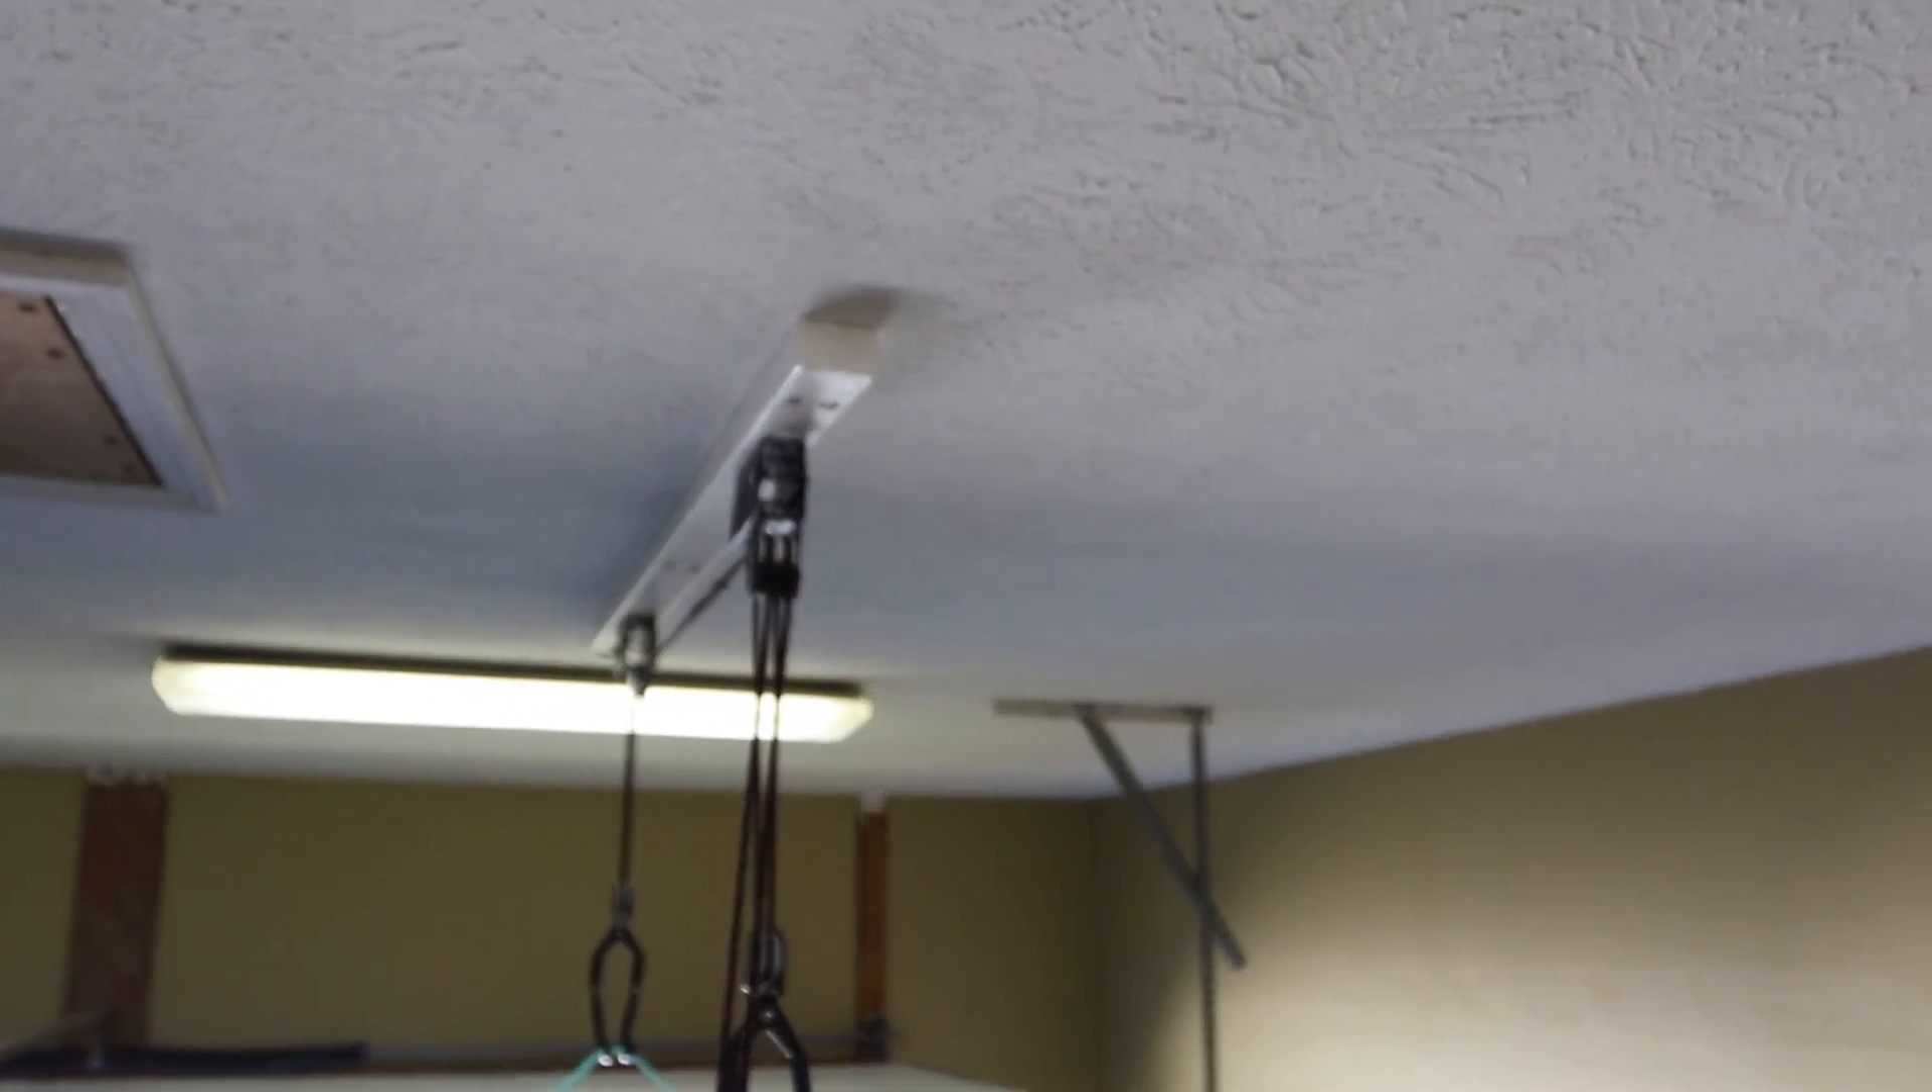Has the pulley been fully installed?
Yes.